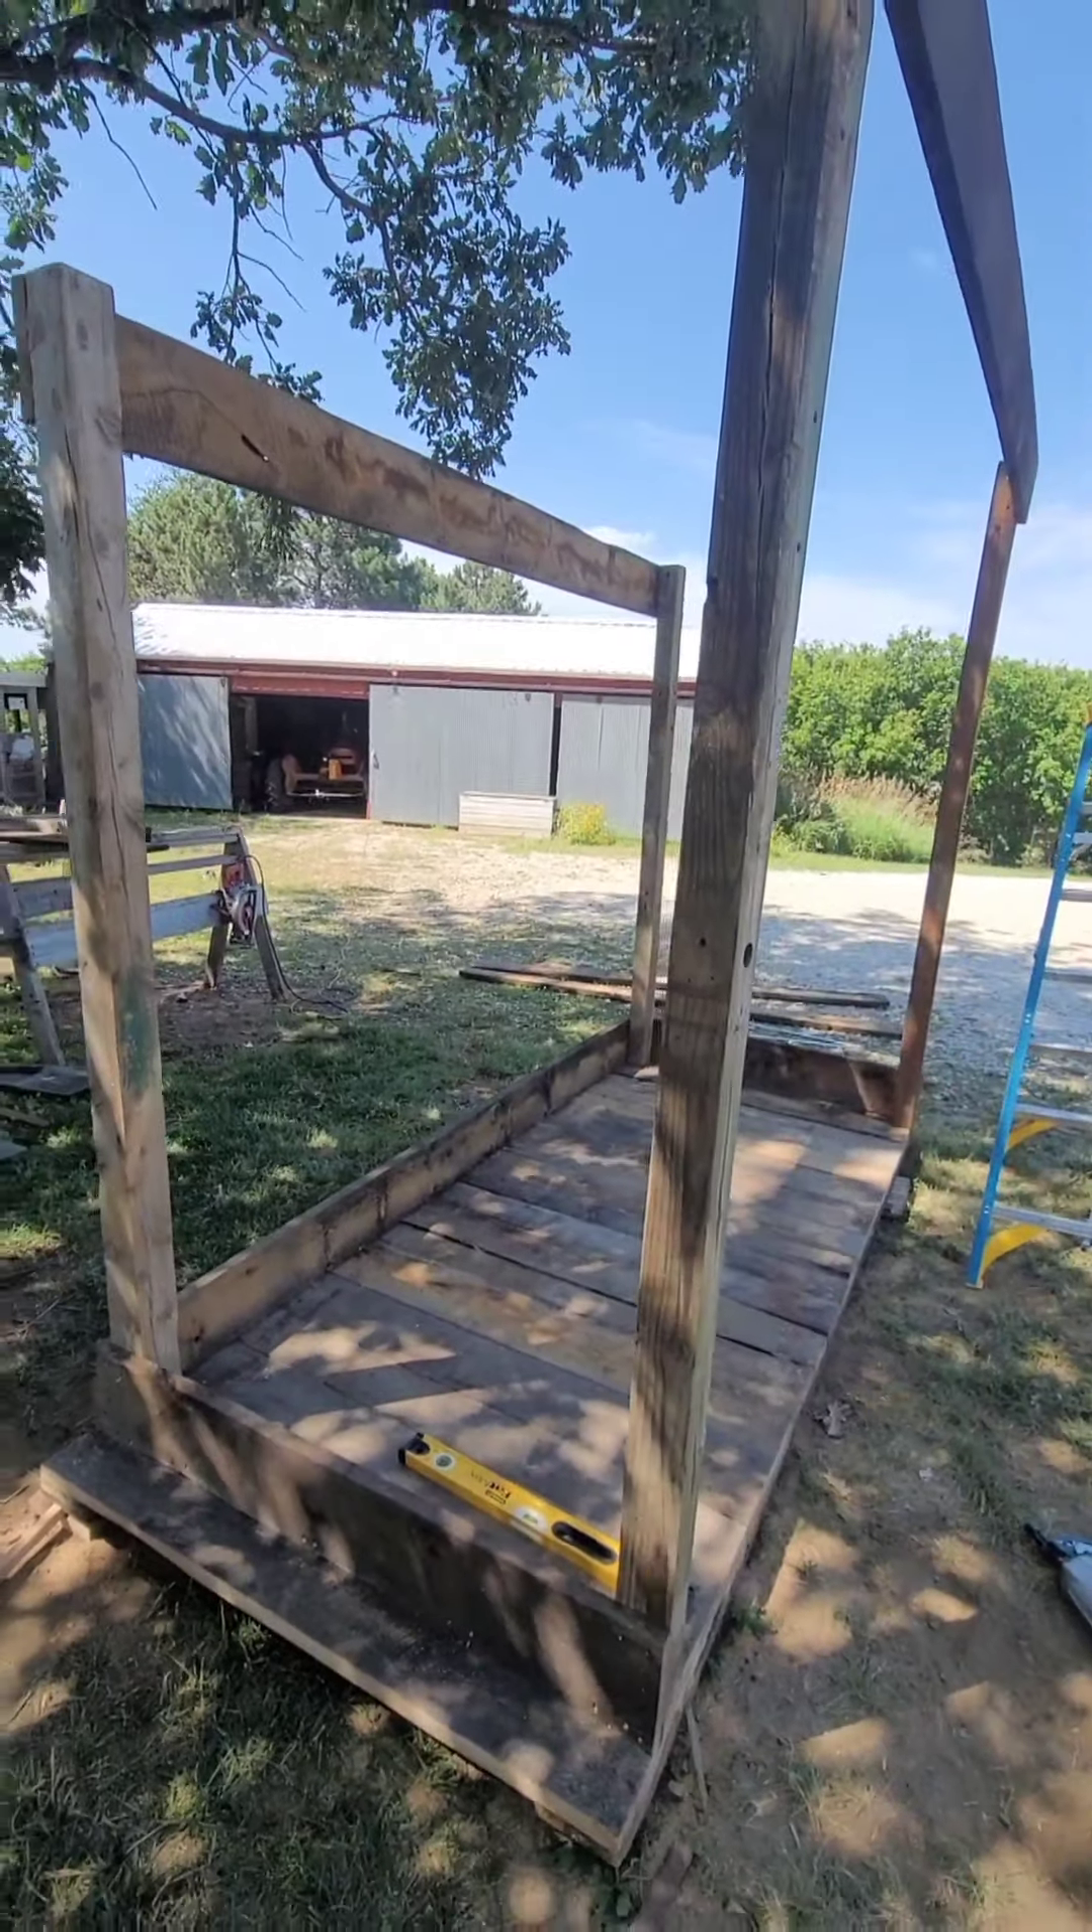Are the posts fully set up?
Yes.